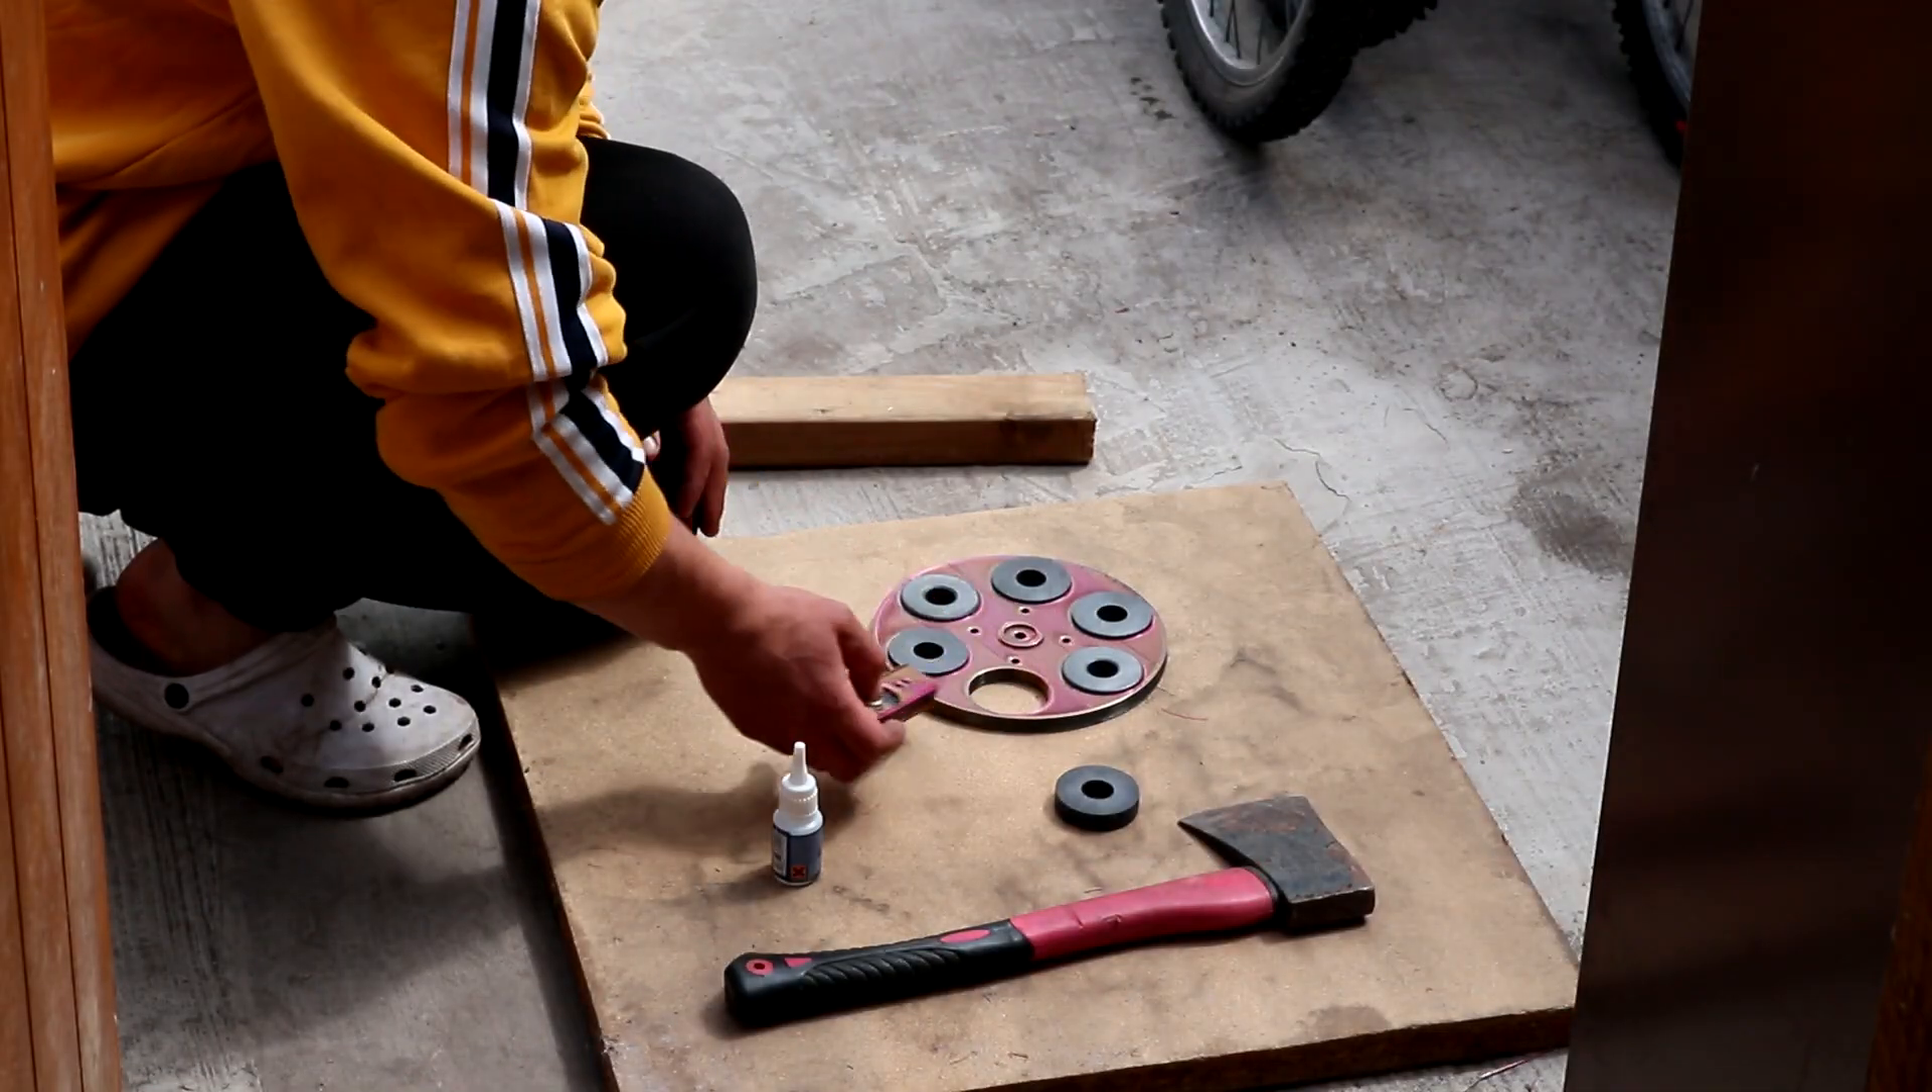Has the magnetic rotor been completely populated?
No.